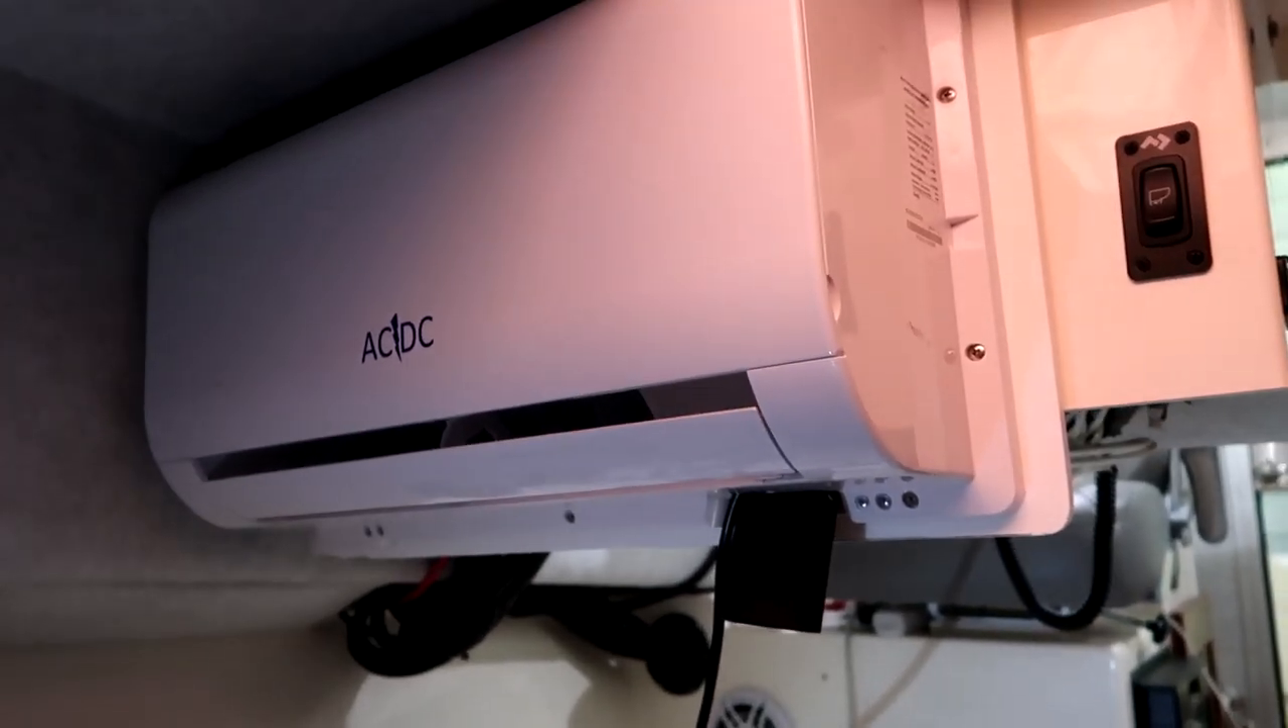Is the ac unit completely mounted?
Yes.